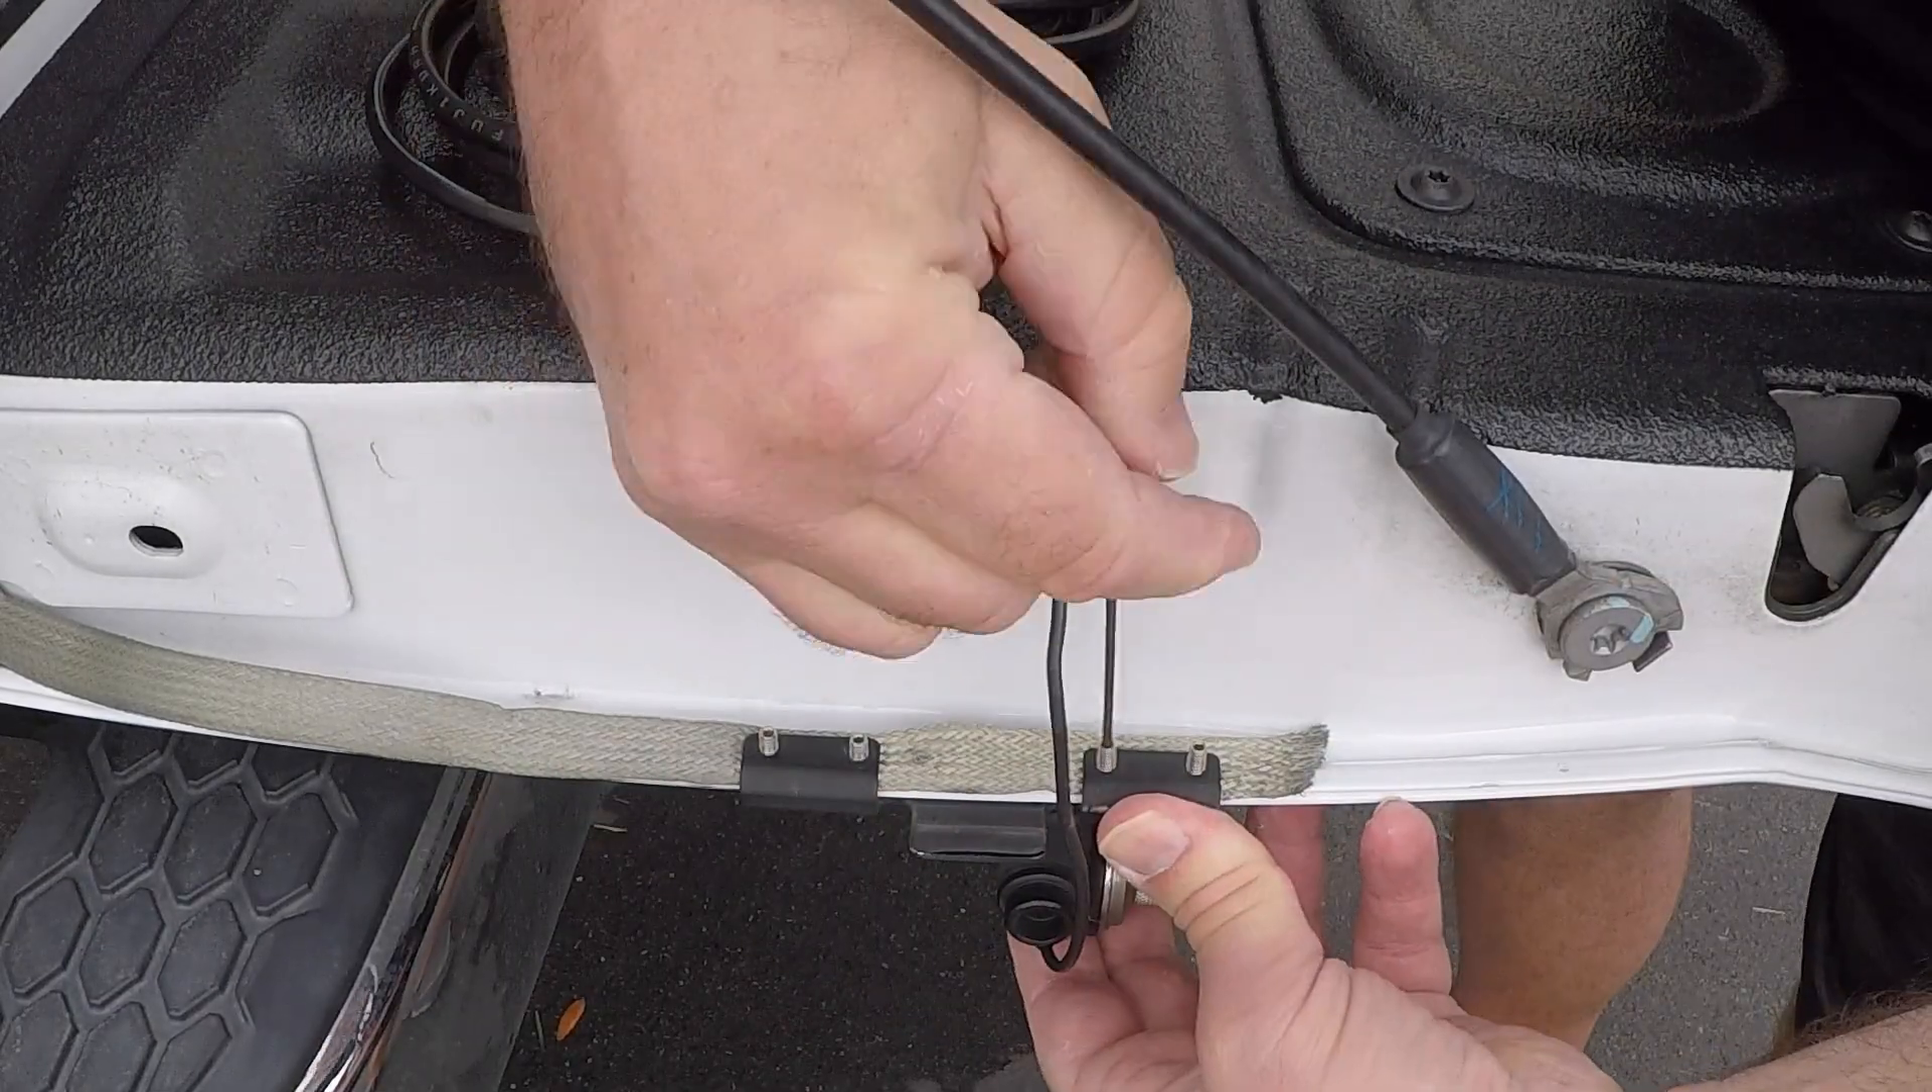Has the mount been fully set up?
No.